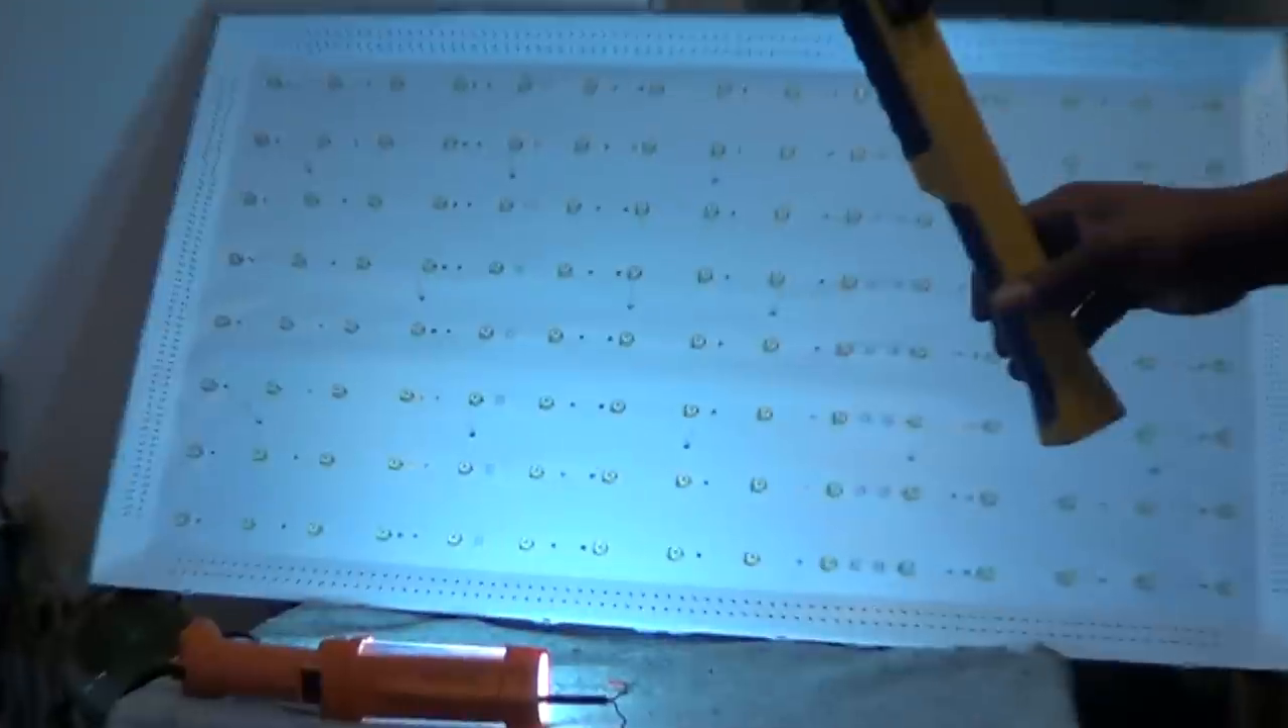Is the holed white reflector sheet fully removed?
No.